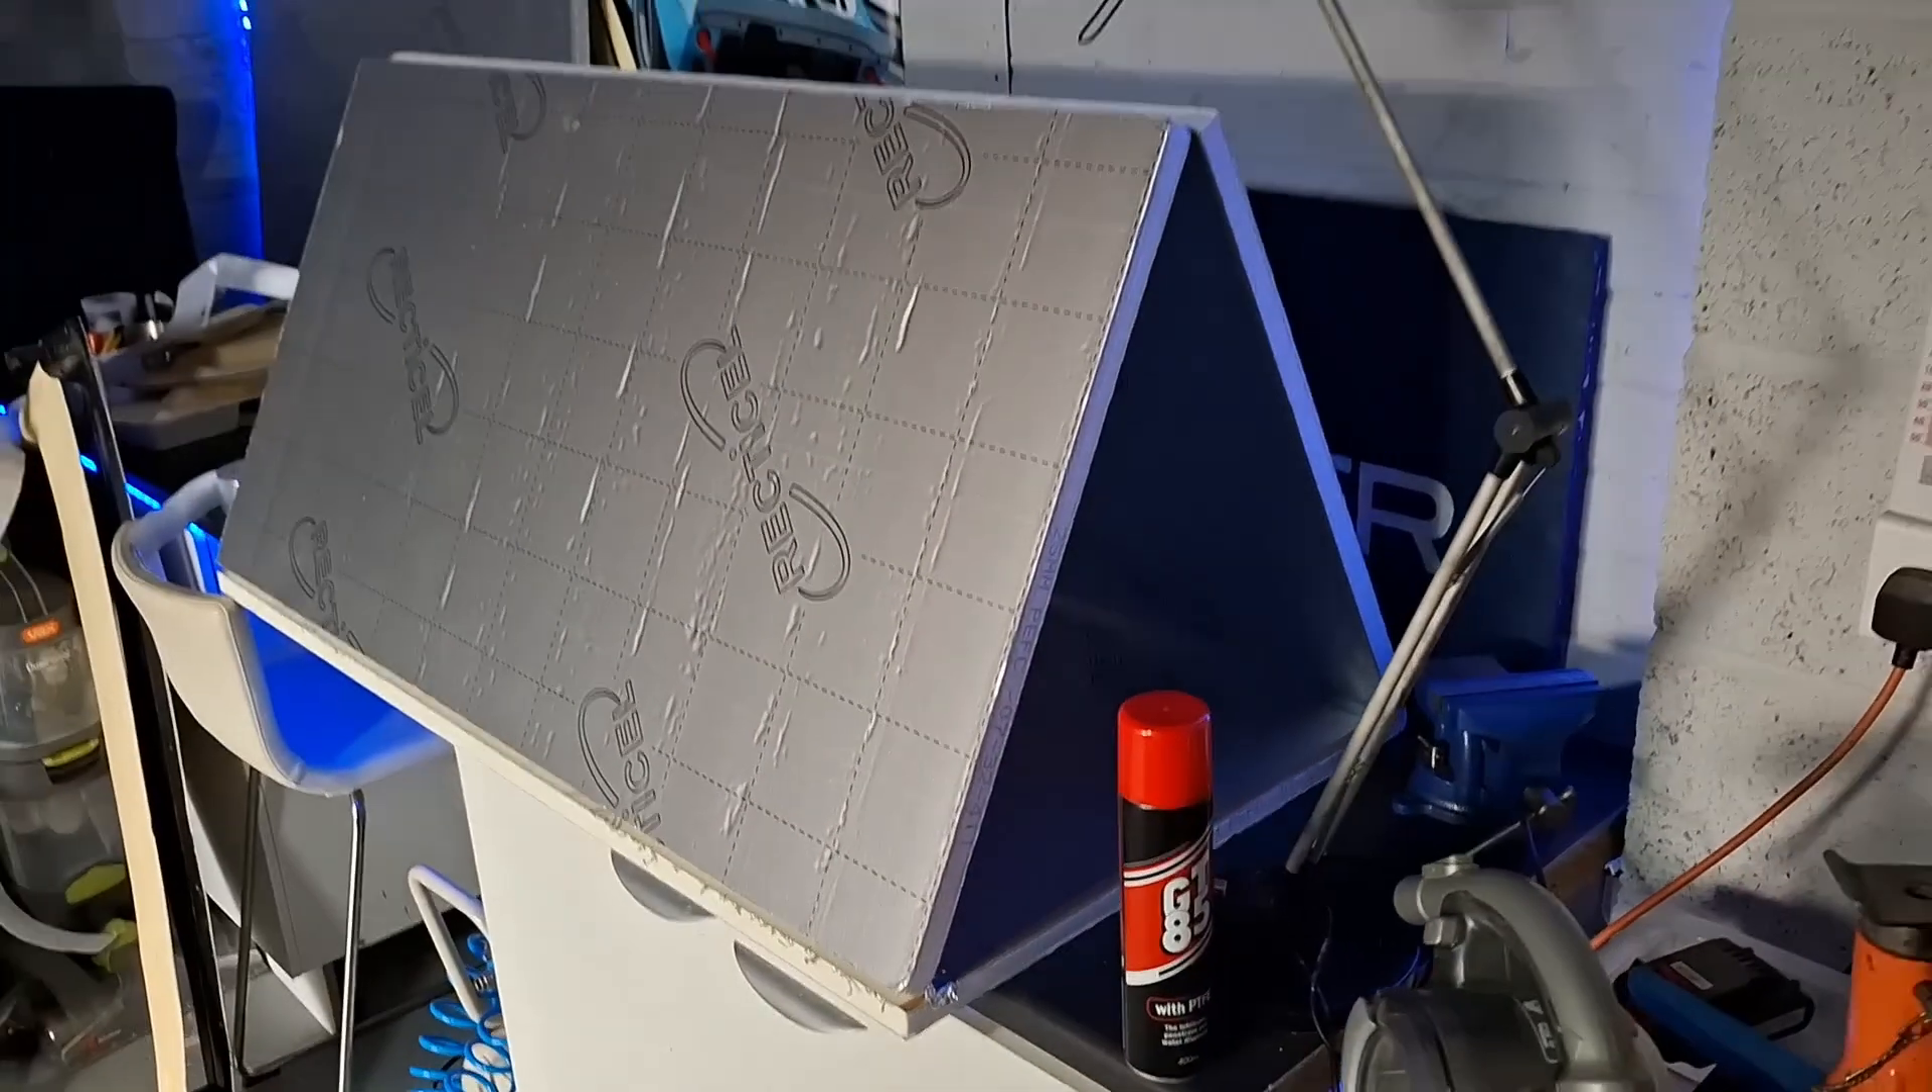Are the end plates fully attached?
No.